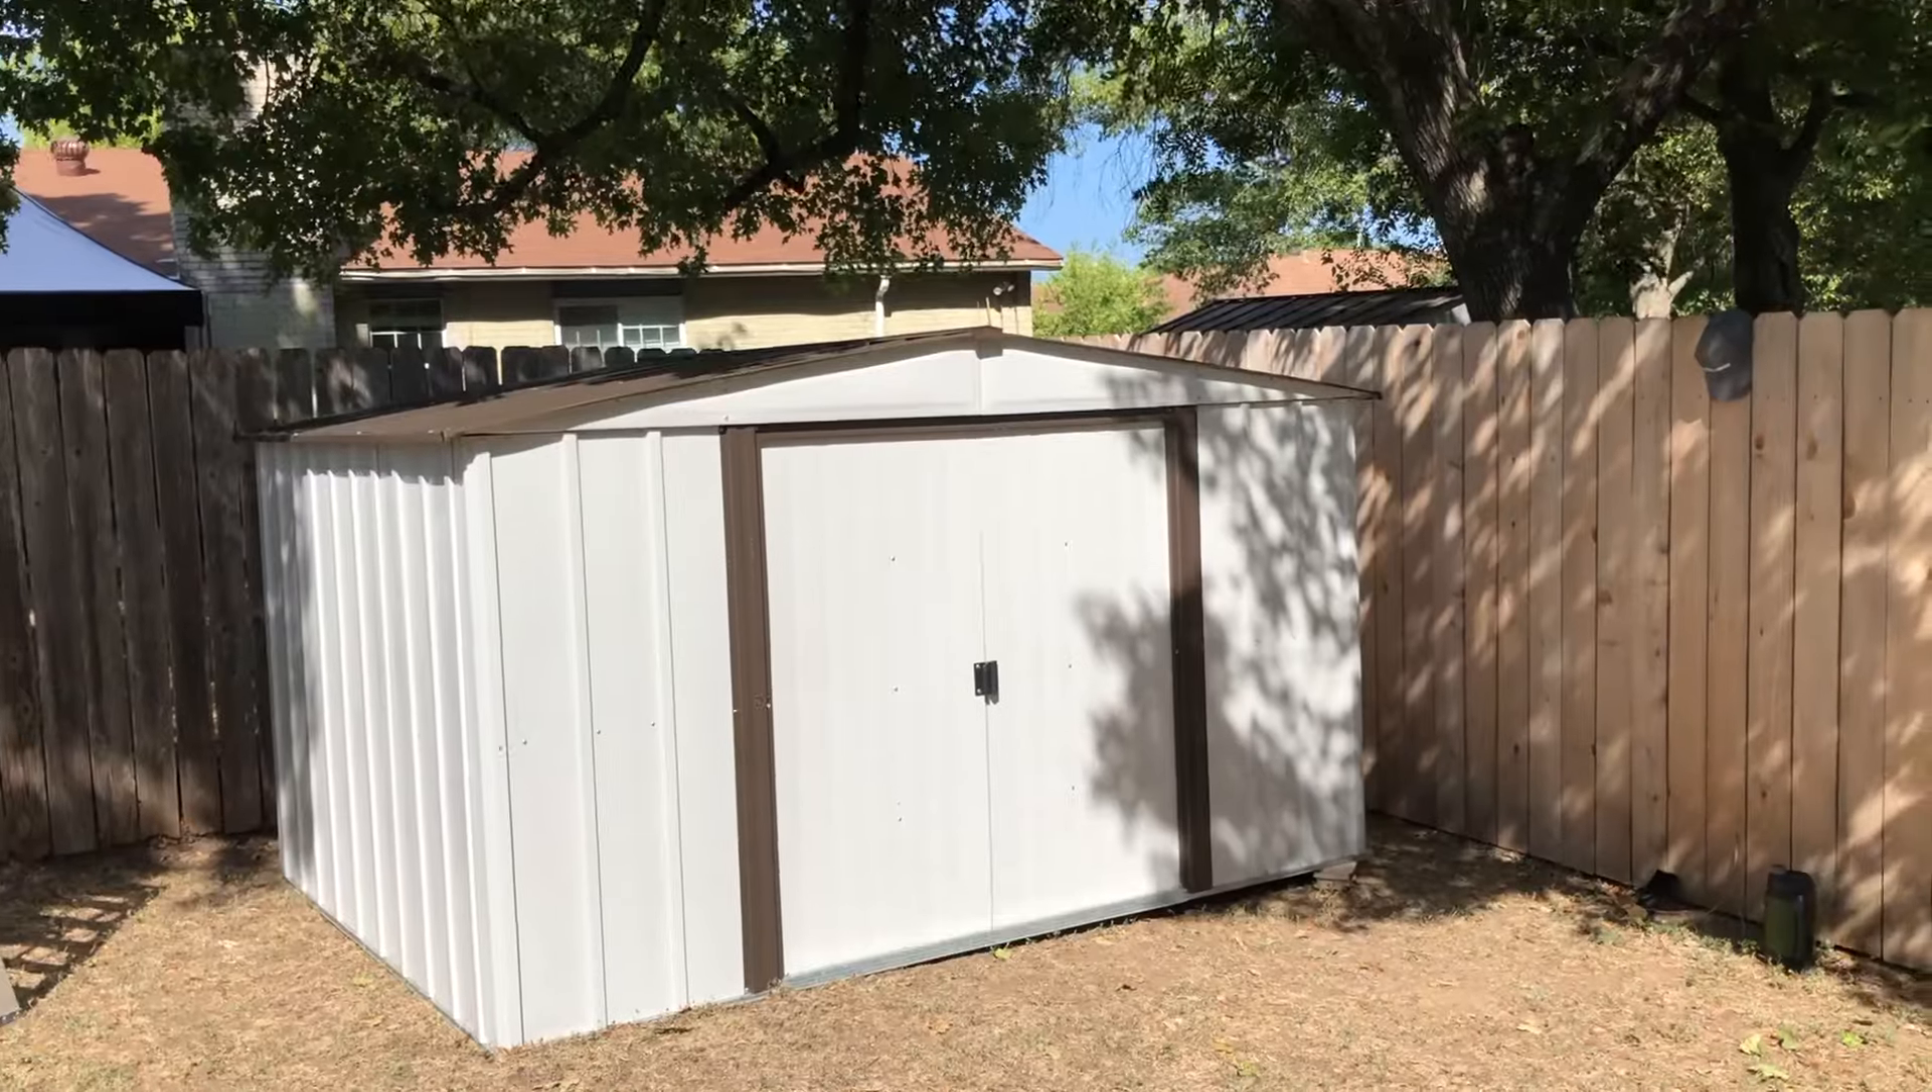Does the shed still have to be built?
No.